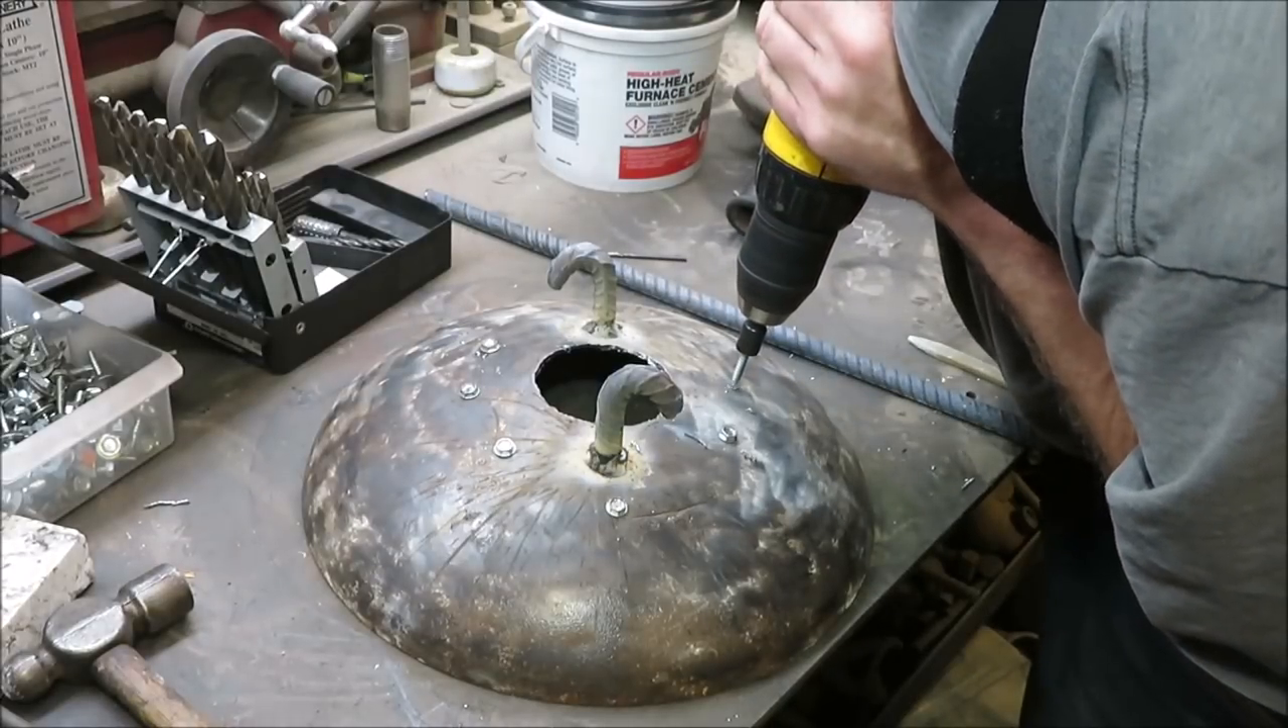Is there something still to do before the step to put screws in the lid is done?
Yes.